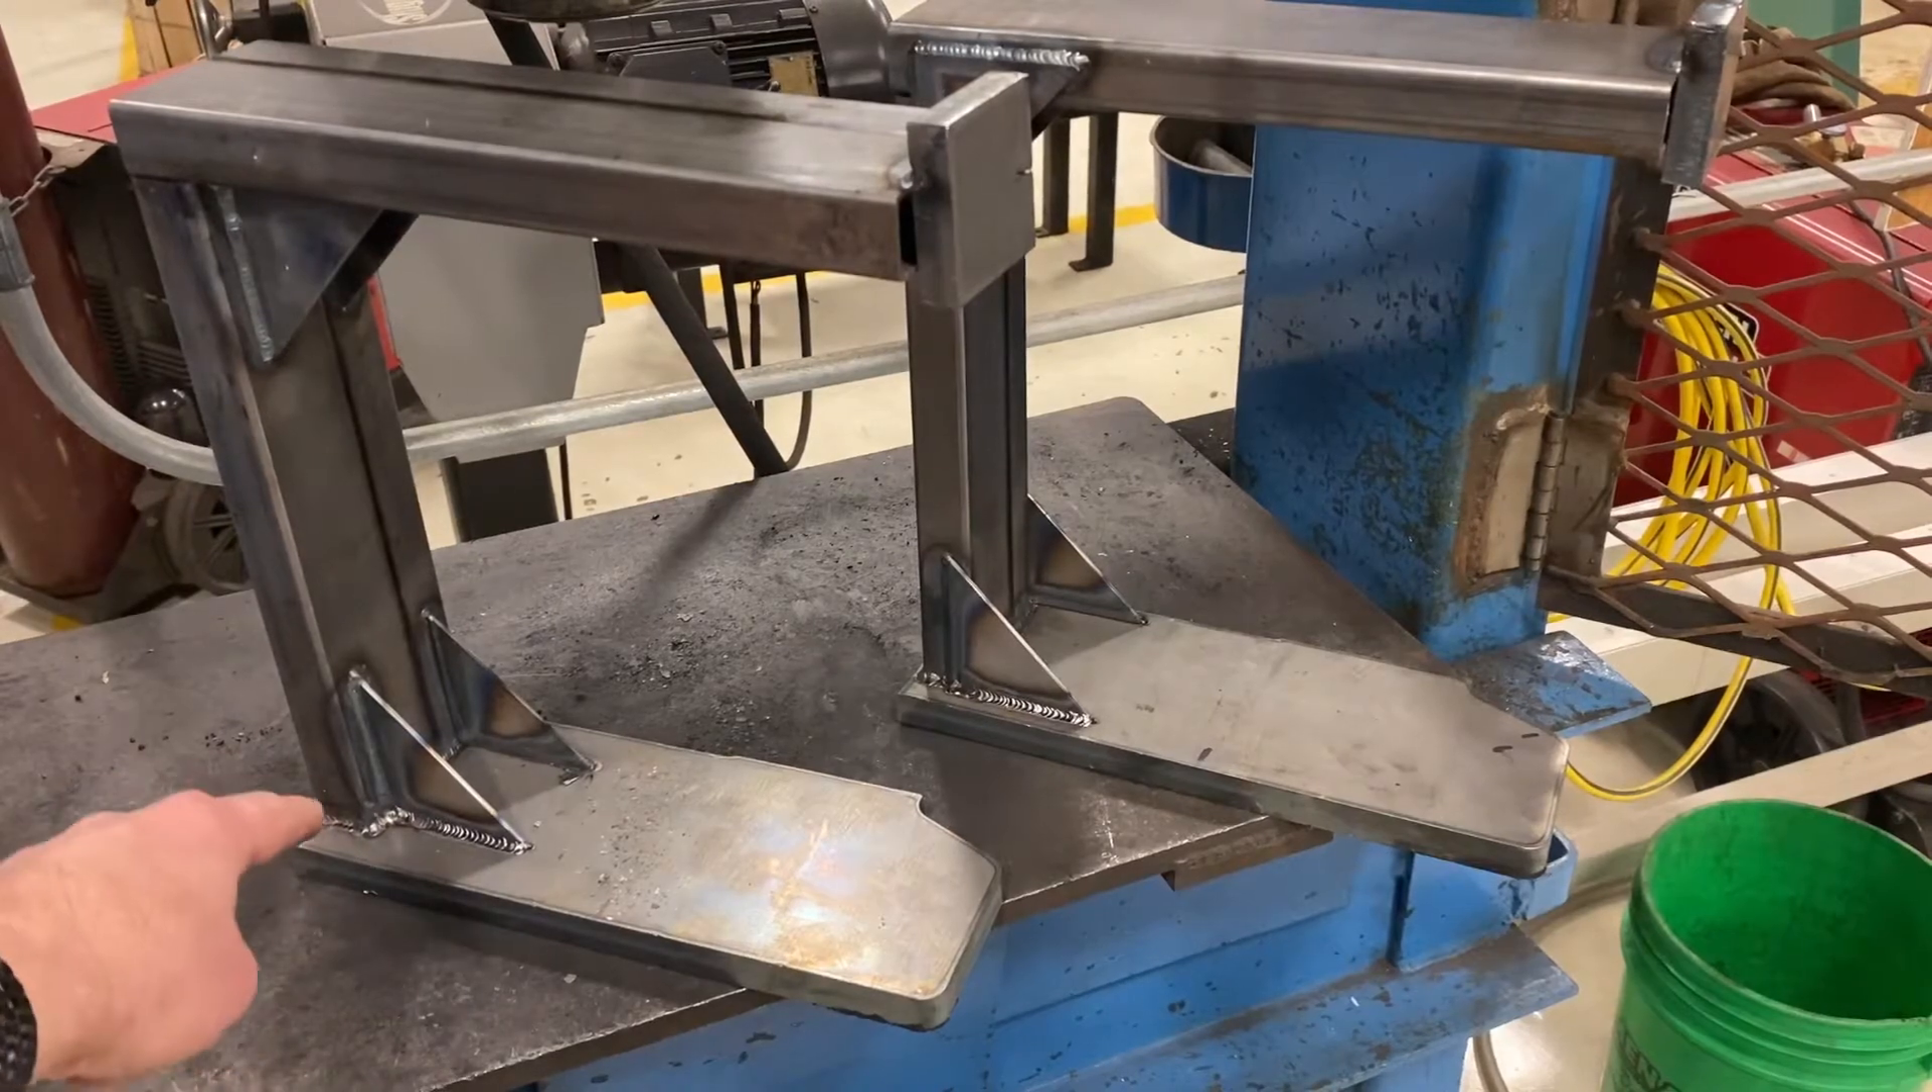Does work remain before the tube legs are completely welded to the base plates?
No.